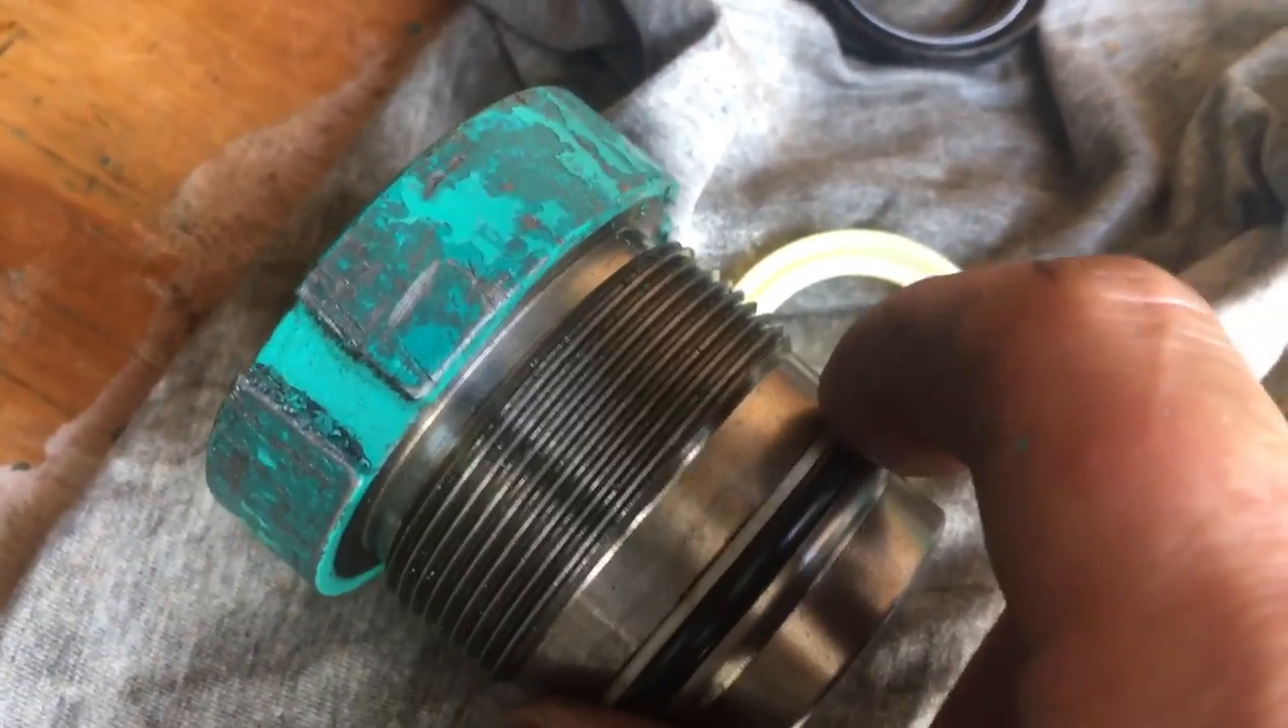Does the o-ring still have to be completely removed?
Yes.